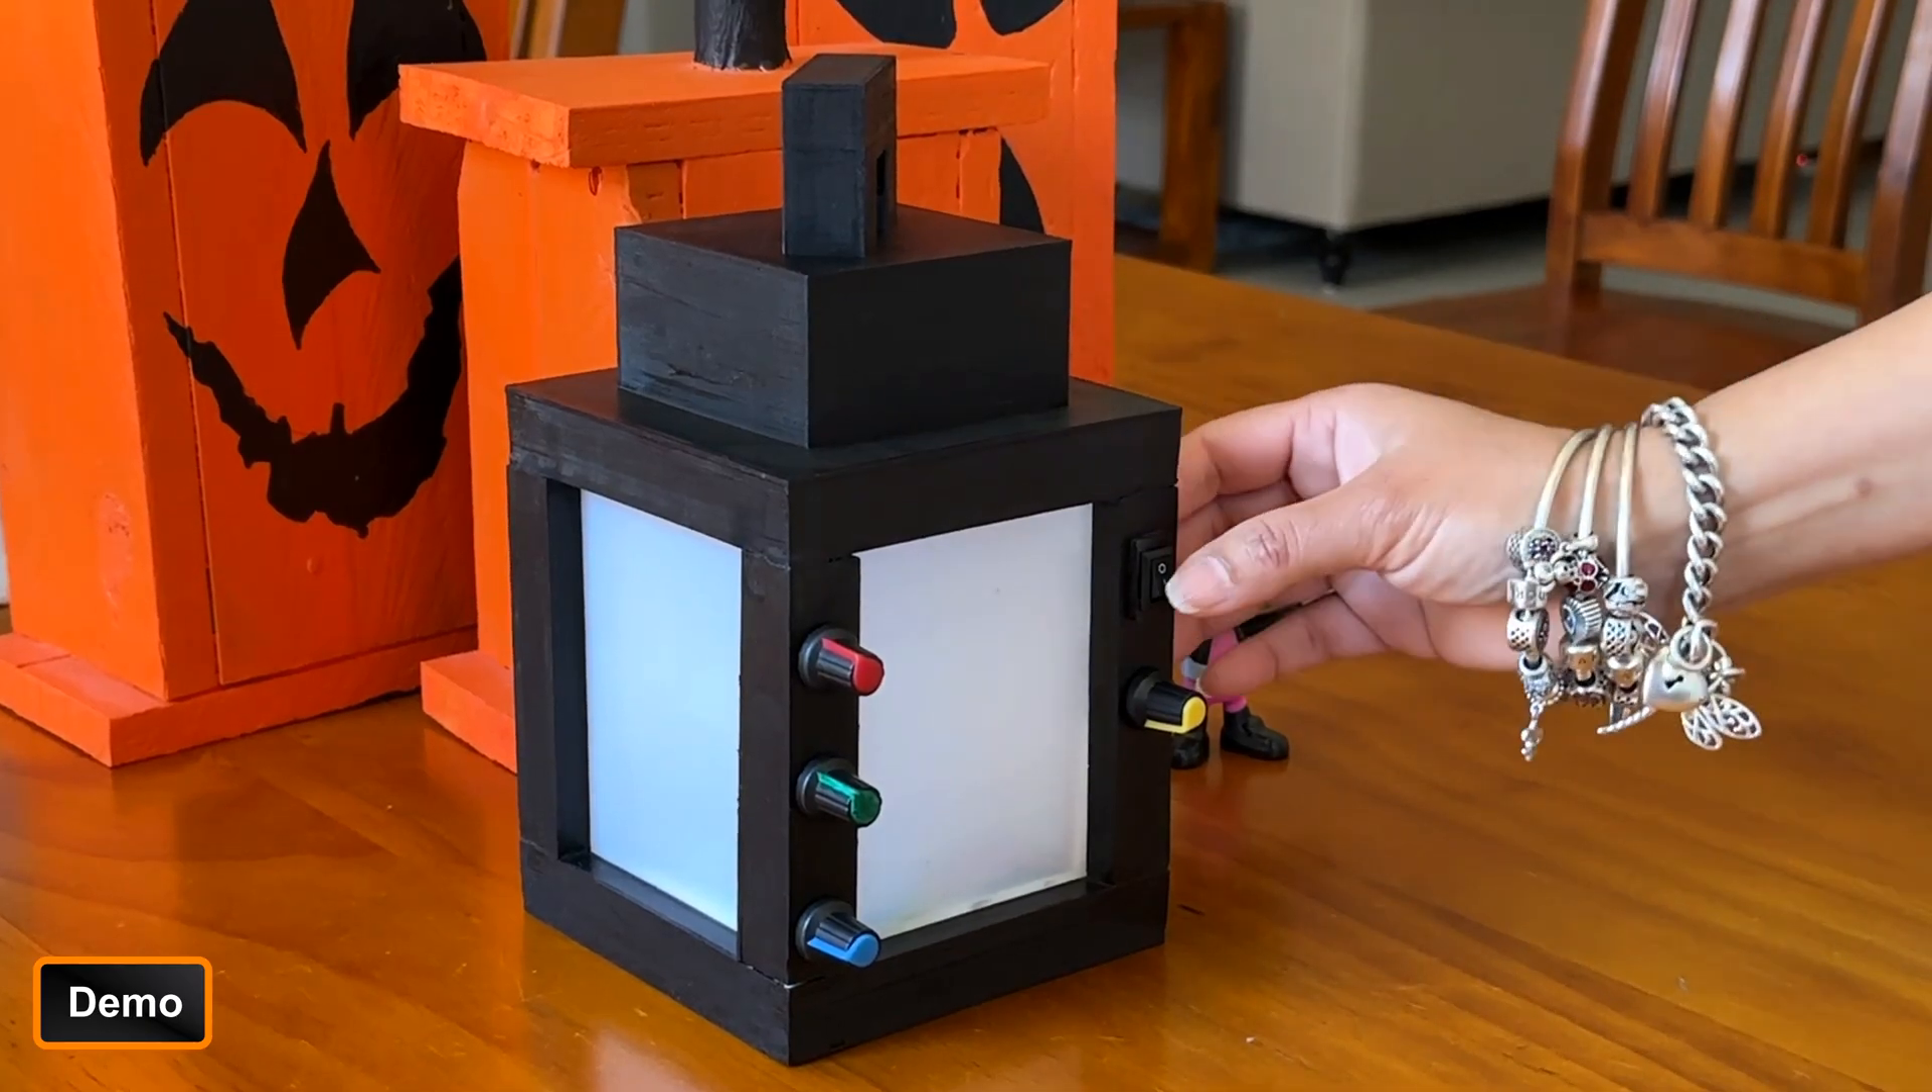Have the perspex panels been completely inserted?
Yes.